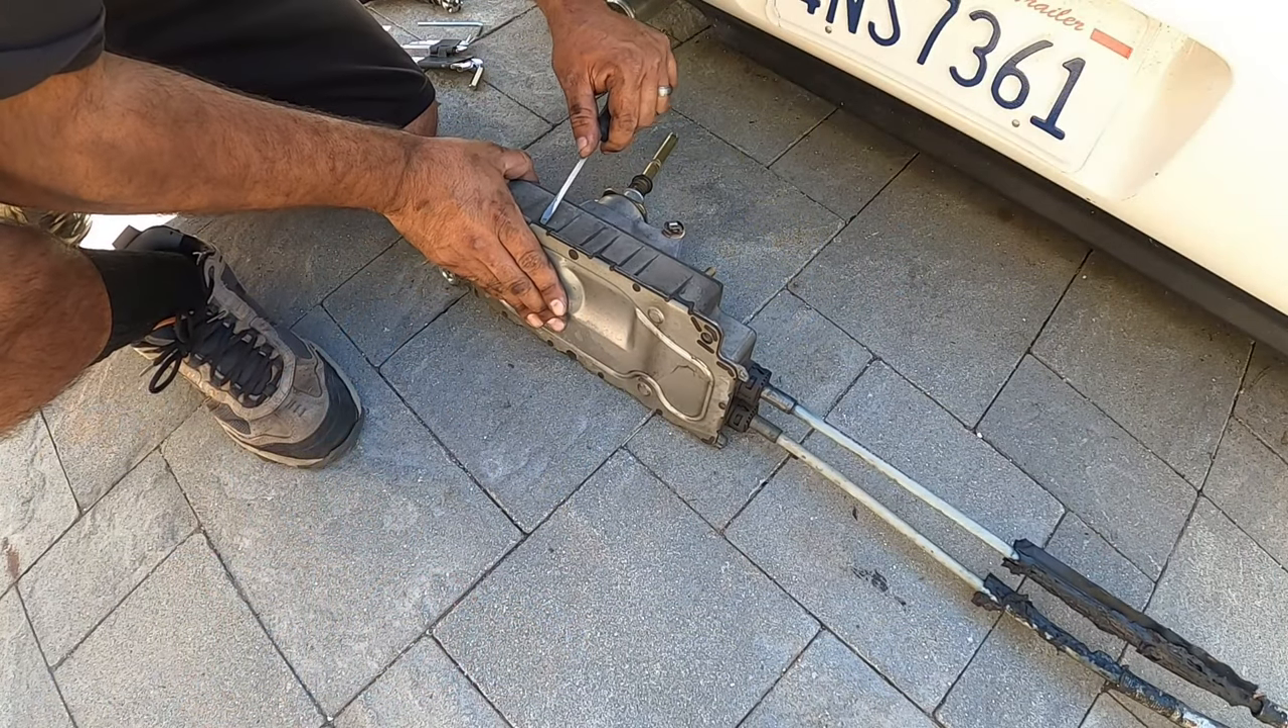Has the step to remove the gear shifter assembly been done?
Yes.